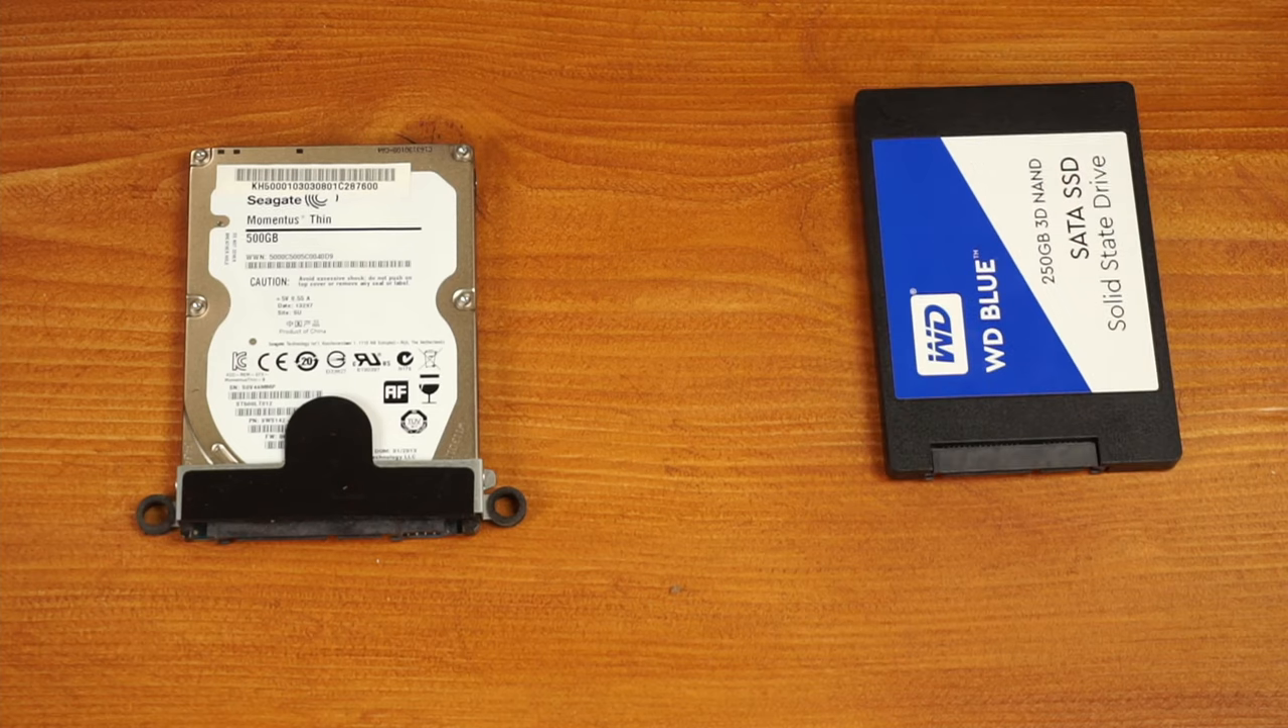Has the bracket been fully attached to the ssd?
No.